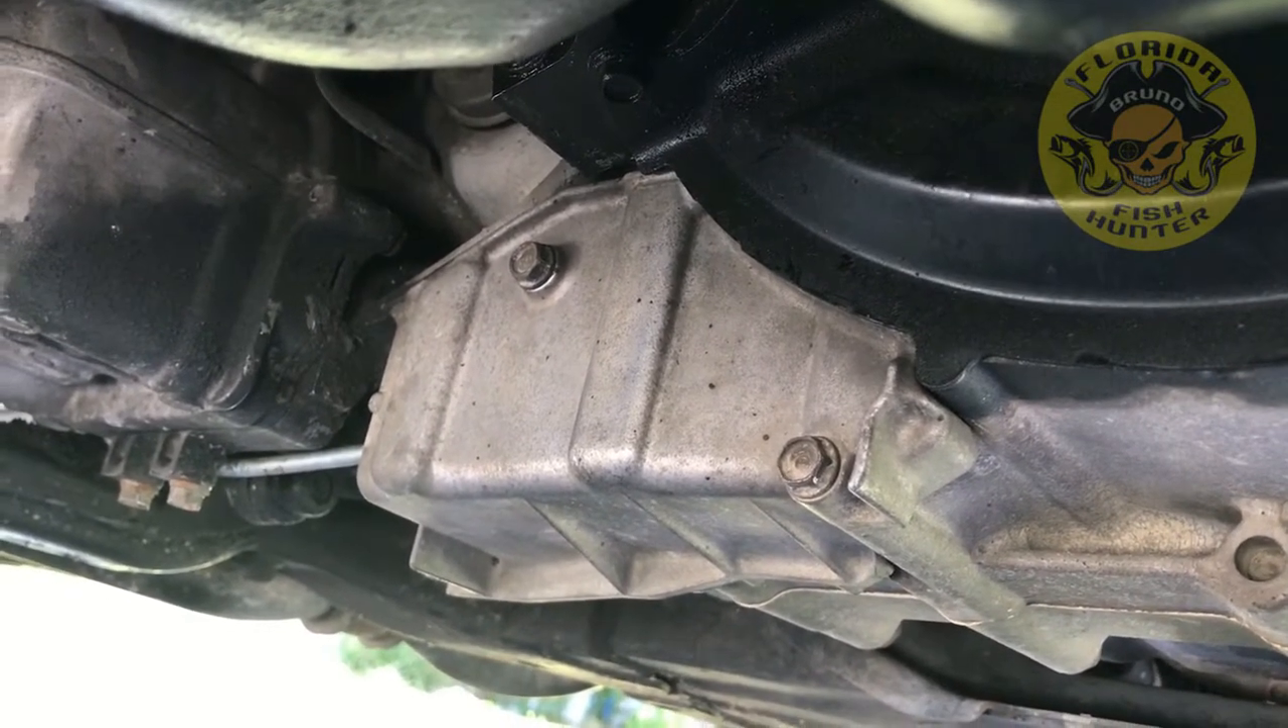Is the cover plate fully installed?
Yes.